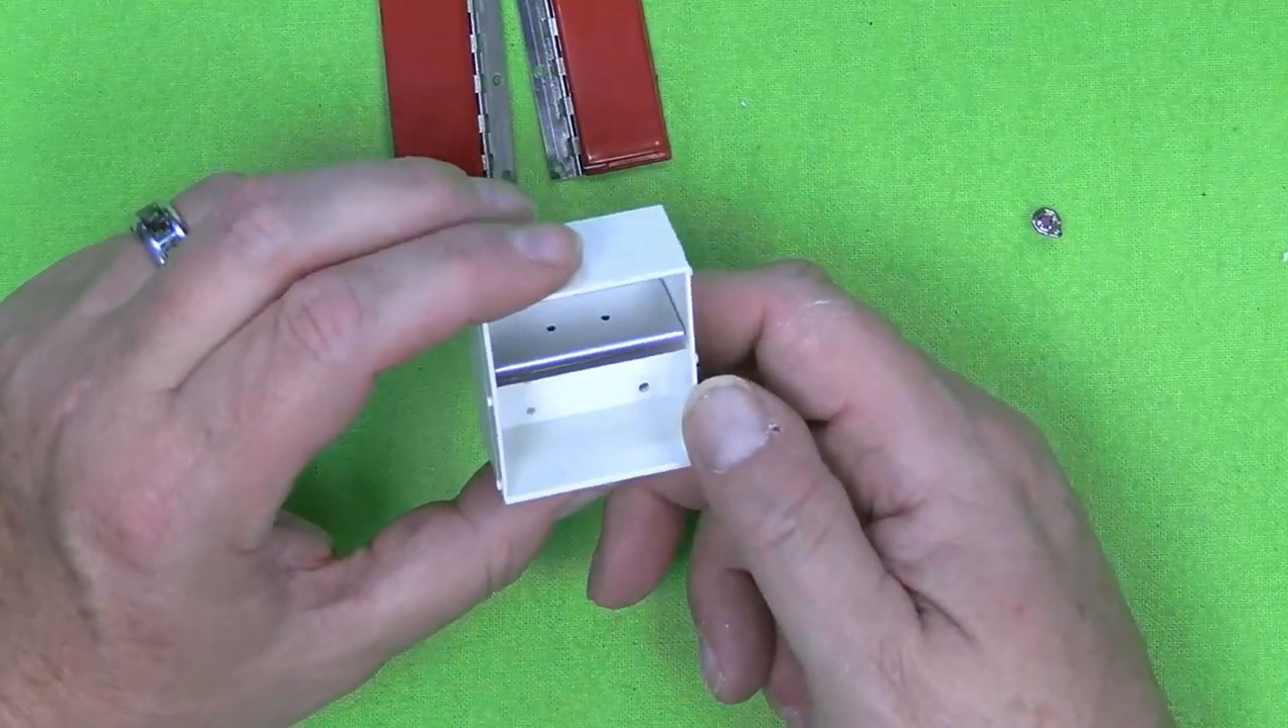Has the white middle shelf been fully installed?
Yes.